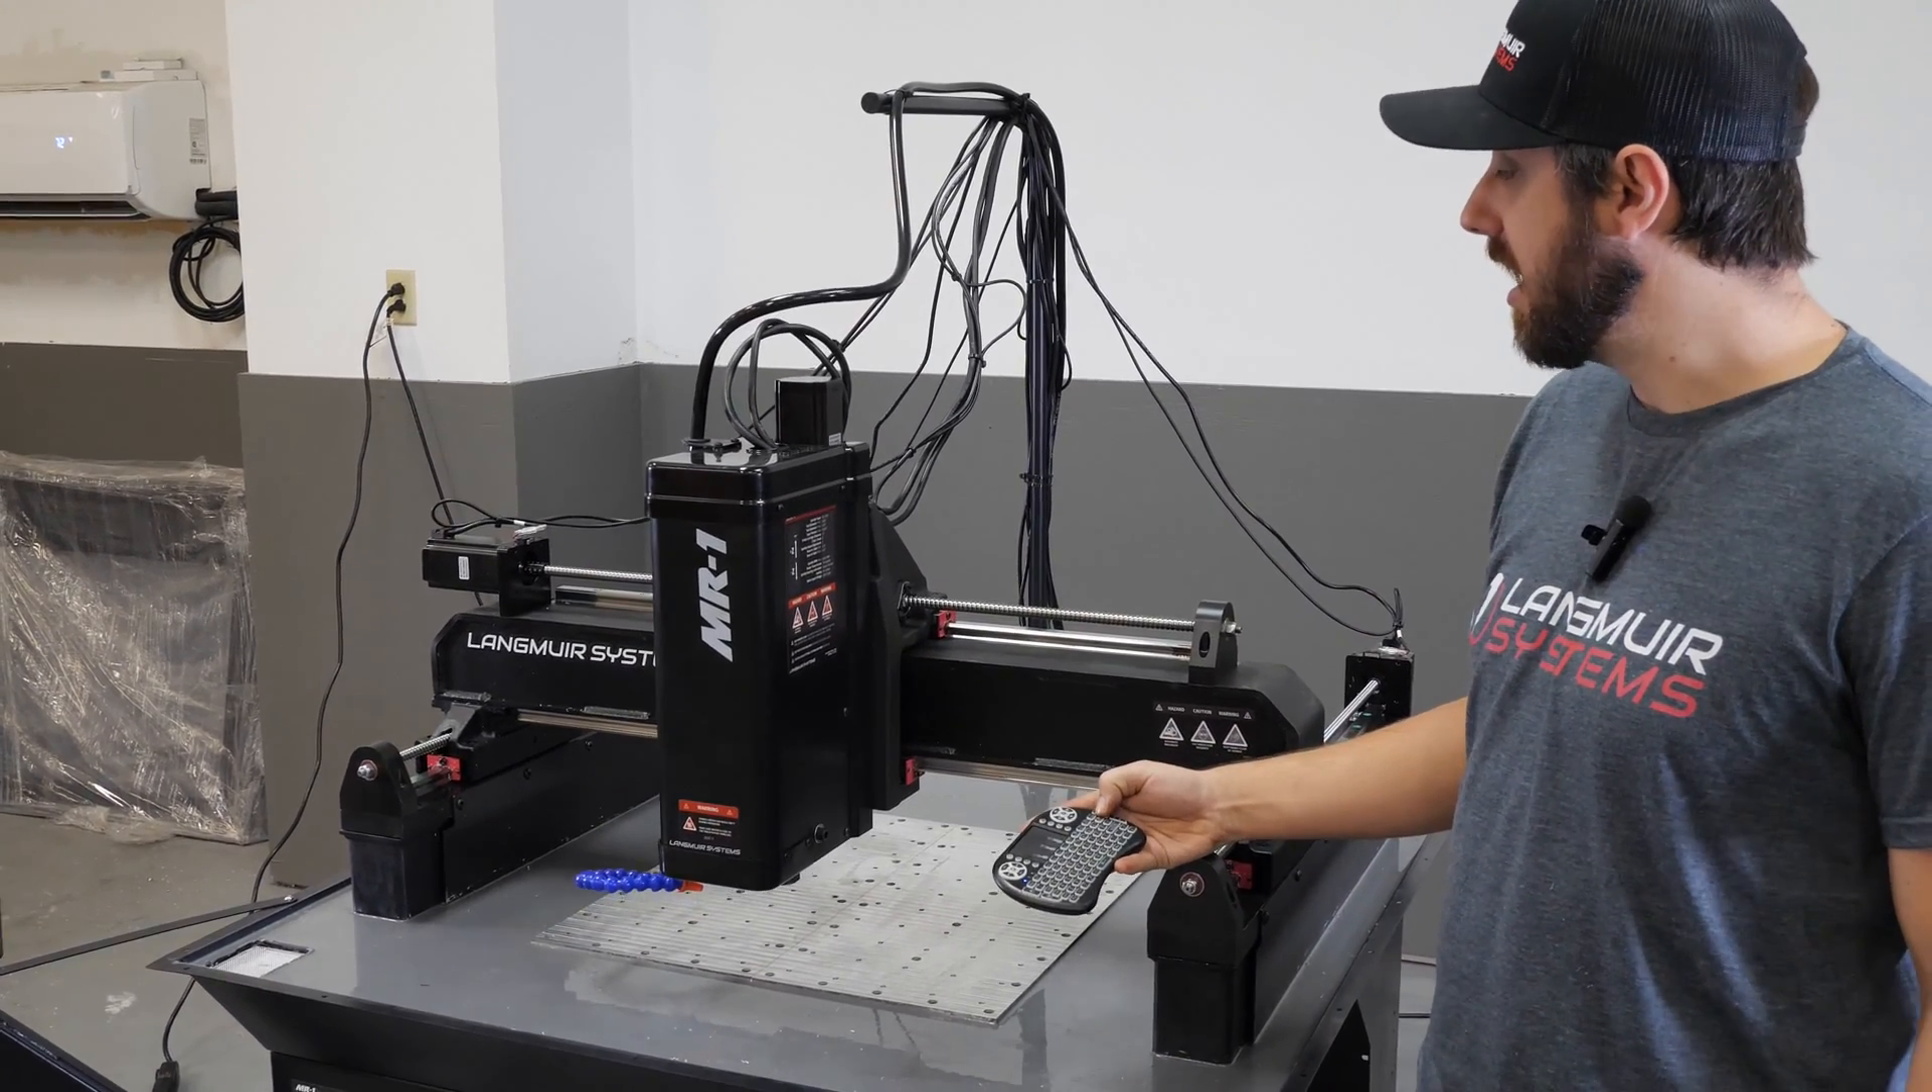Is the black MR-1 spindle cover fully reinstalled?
Yes.